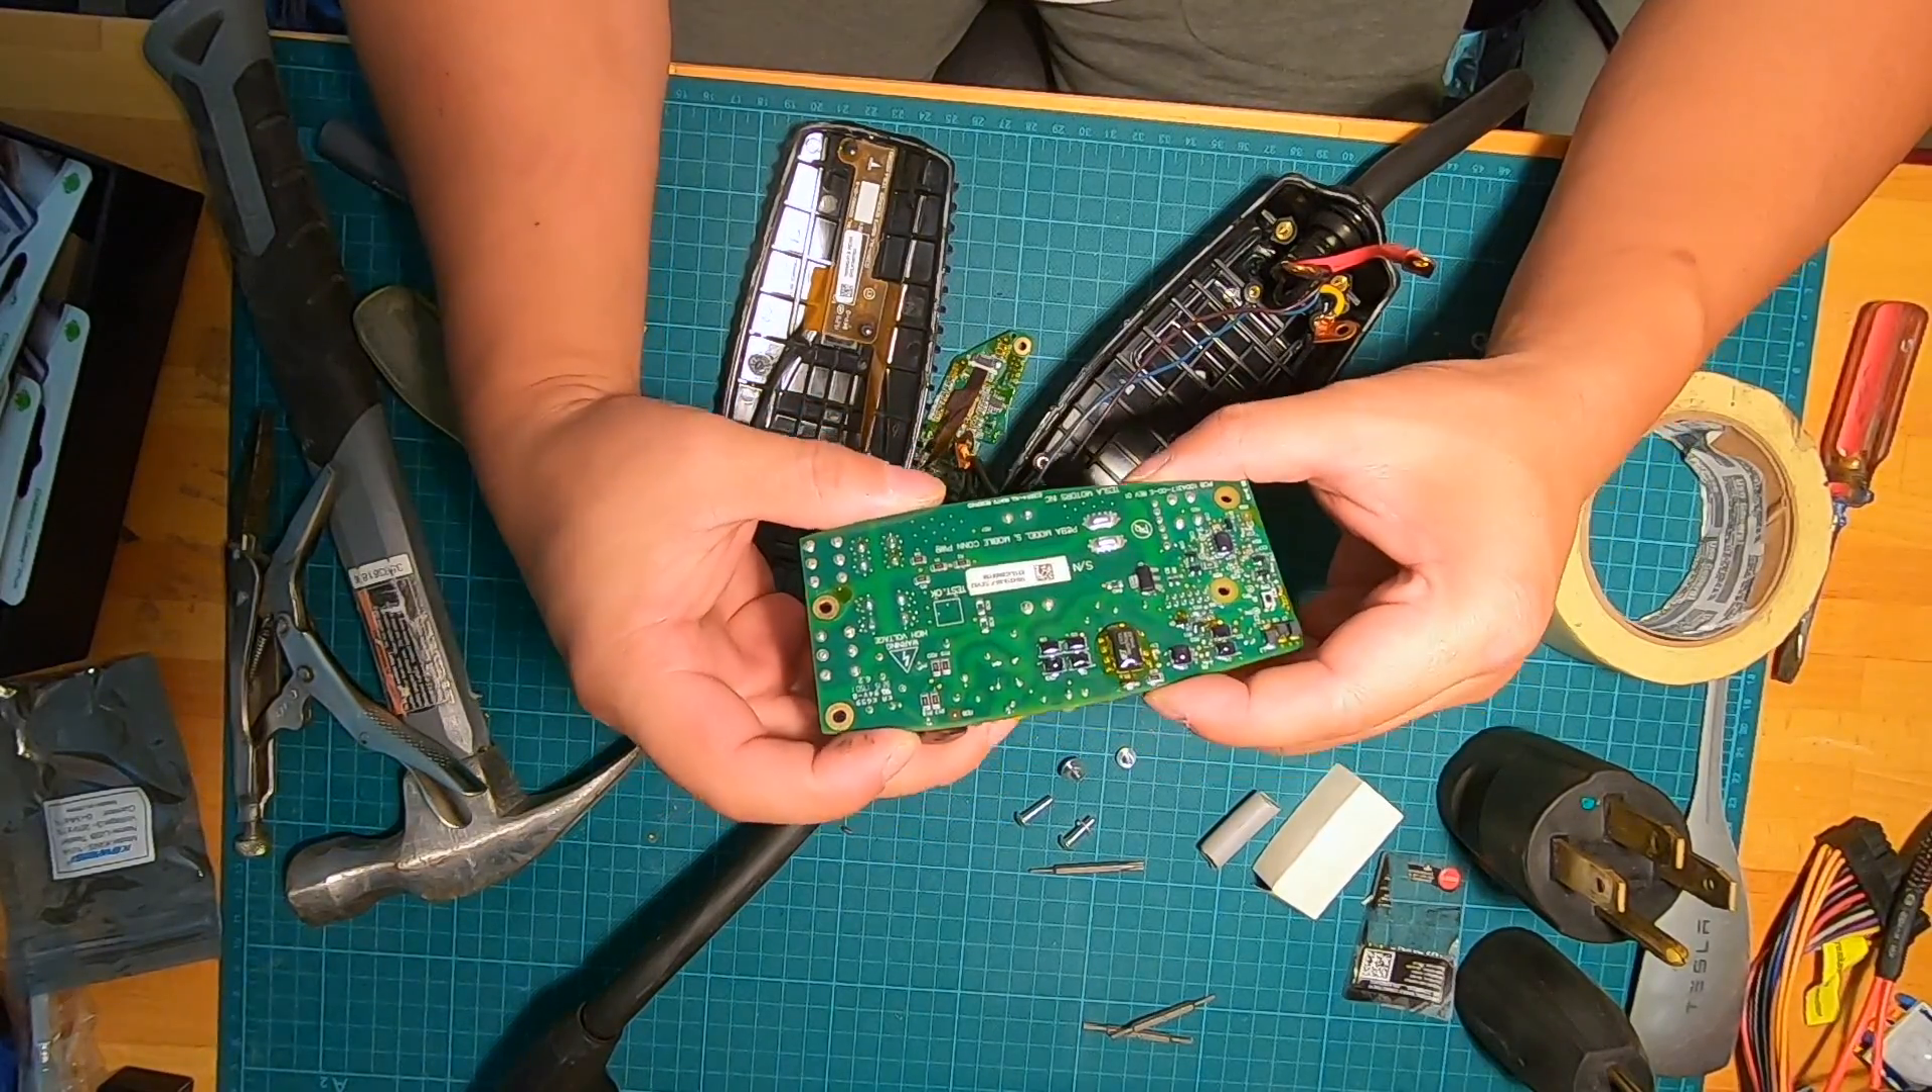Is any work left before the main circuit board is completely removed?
No.